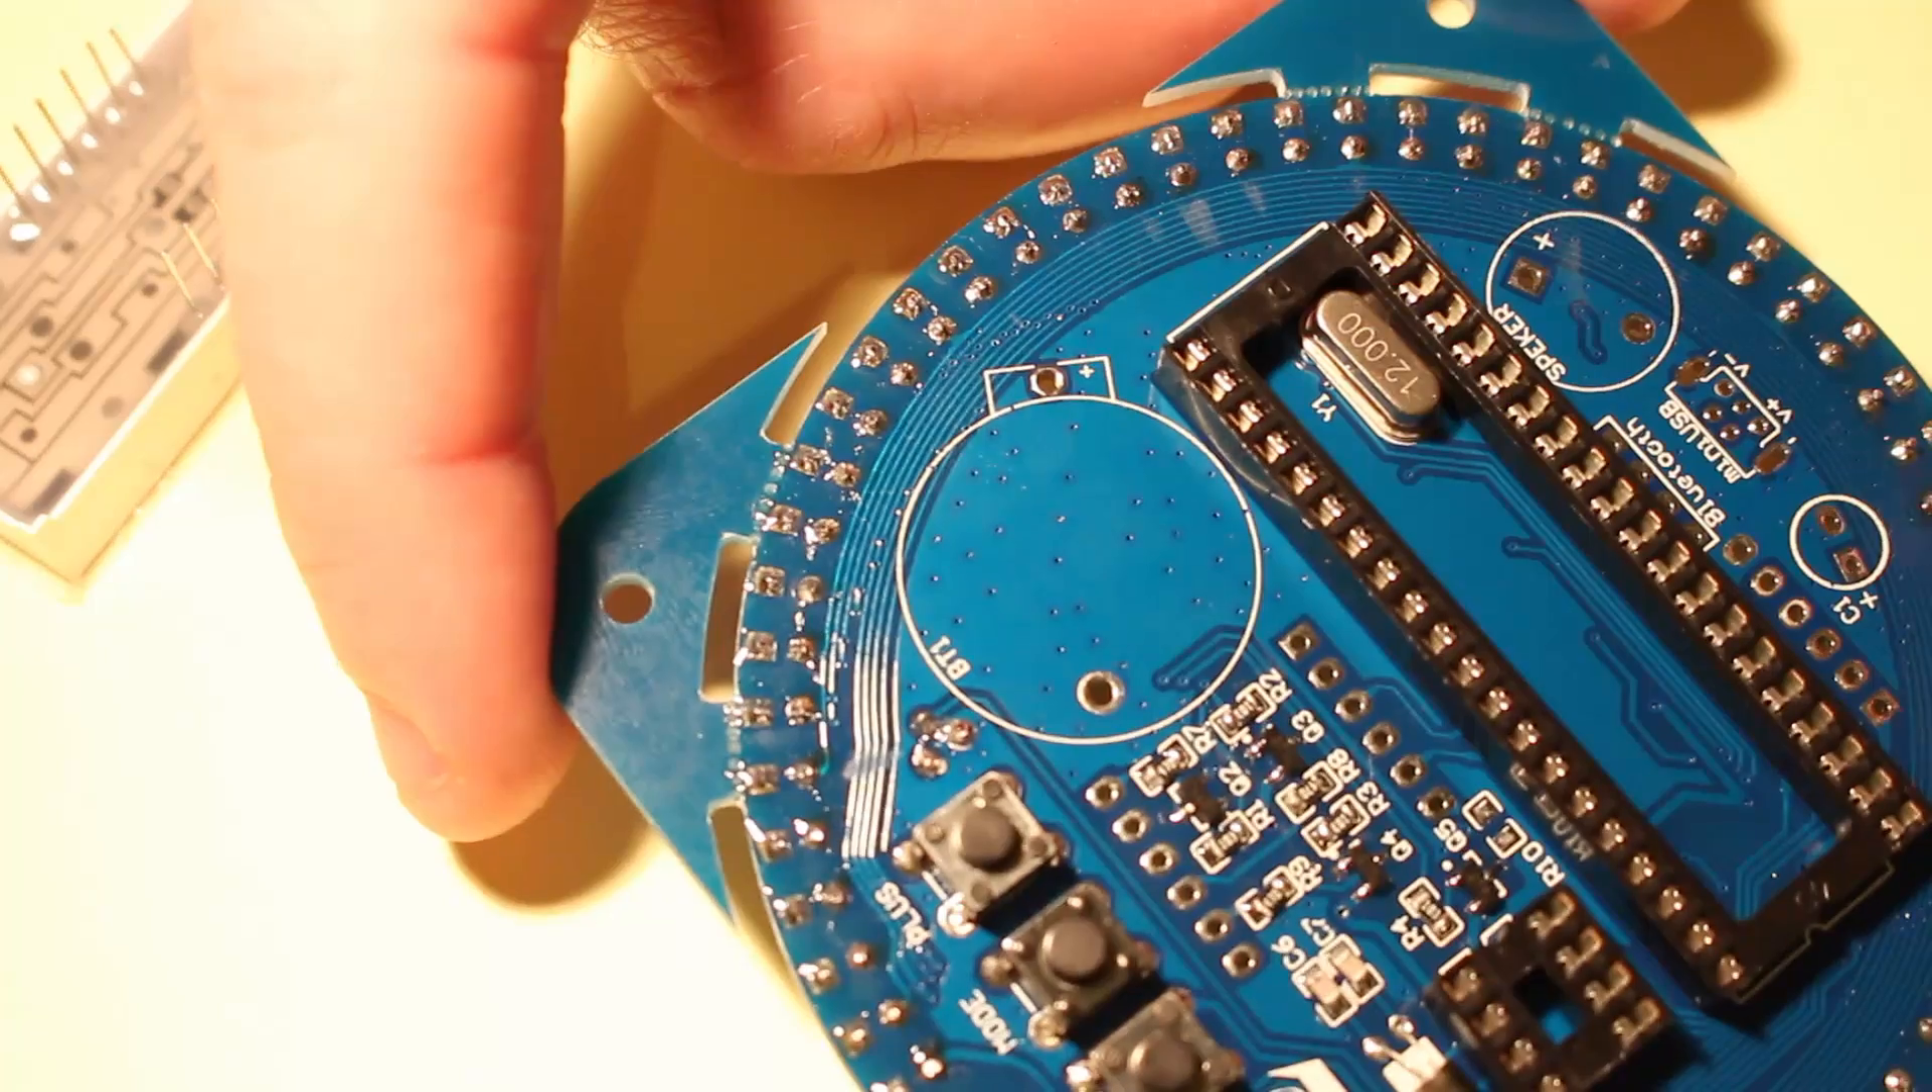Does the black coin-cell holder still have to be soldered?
Yes.